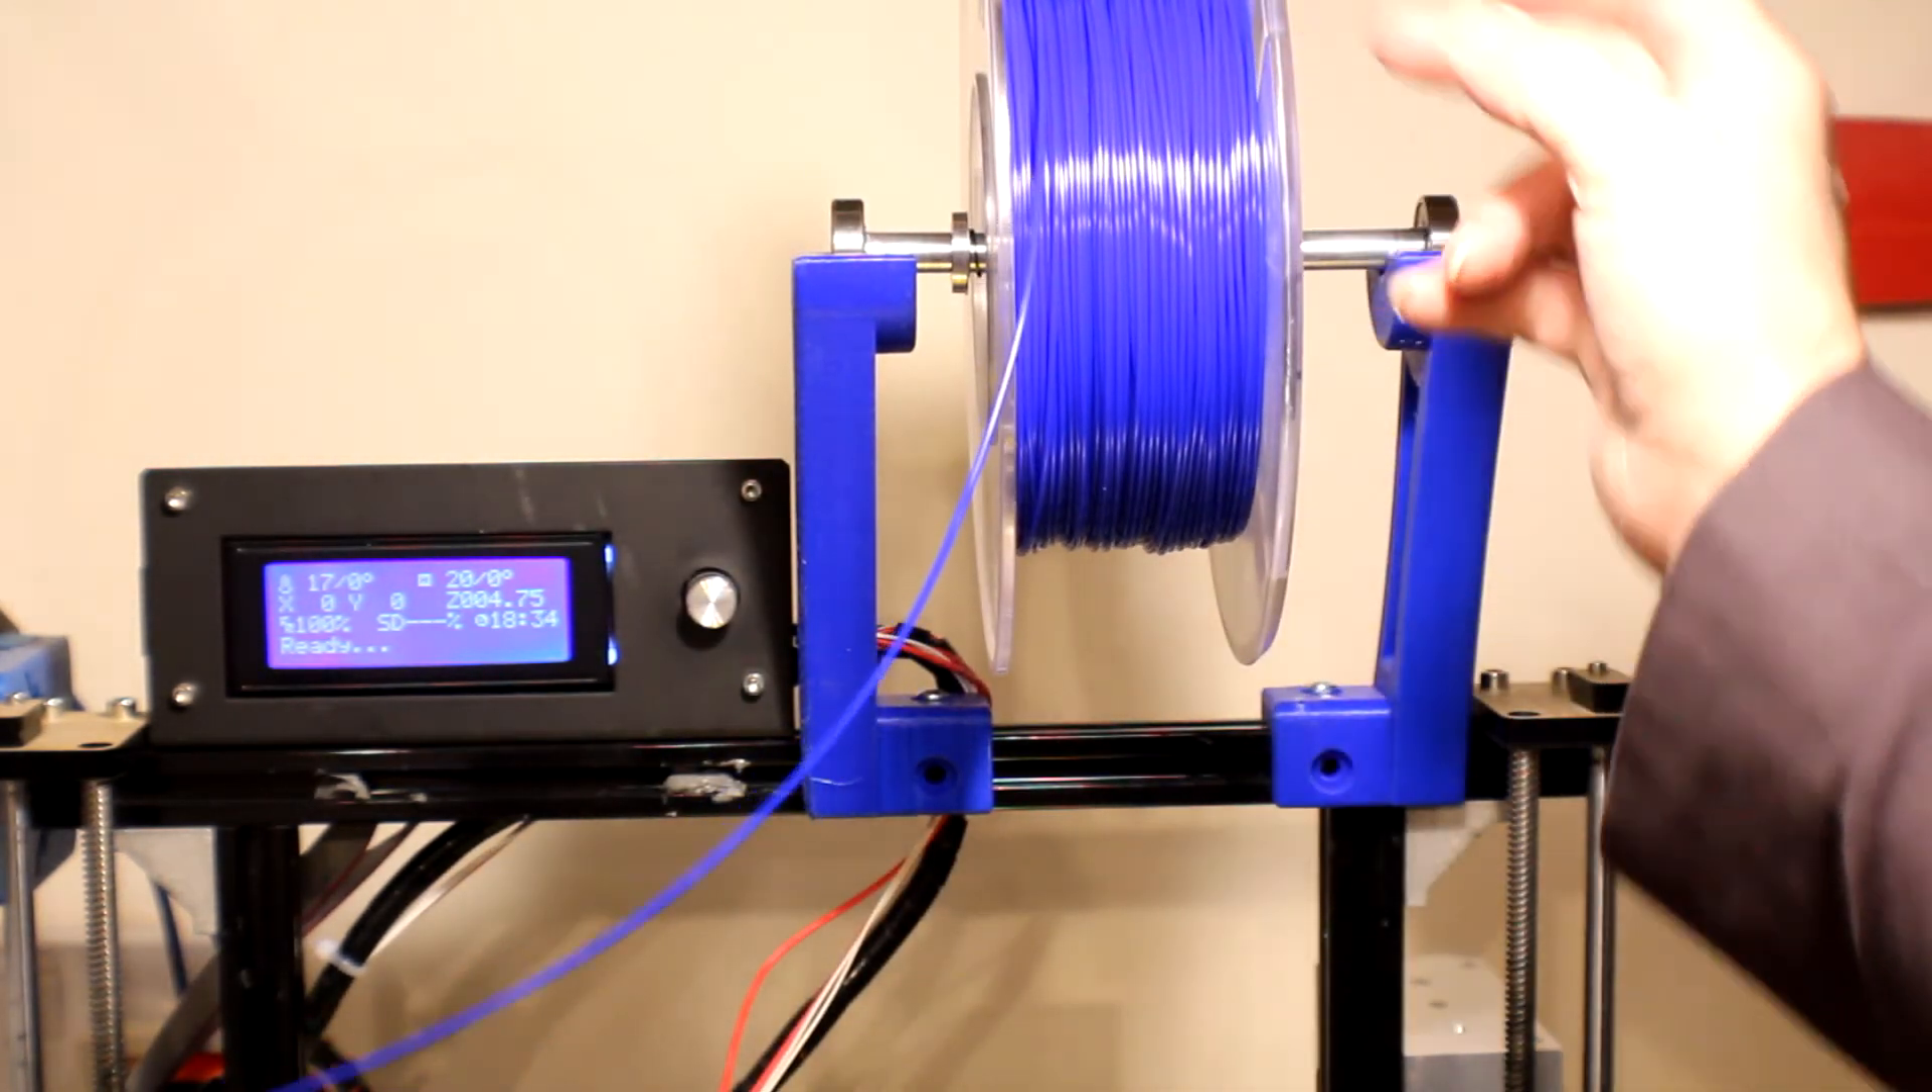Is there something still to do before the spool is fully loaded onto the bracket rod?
No.